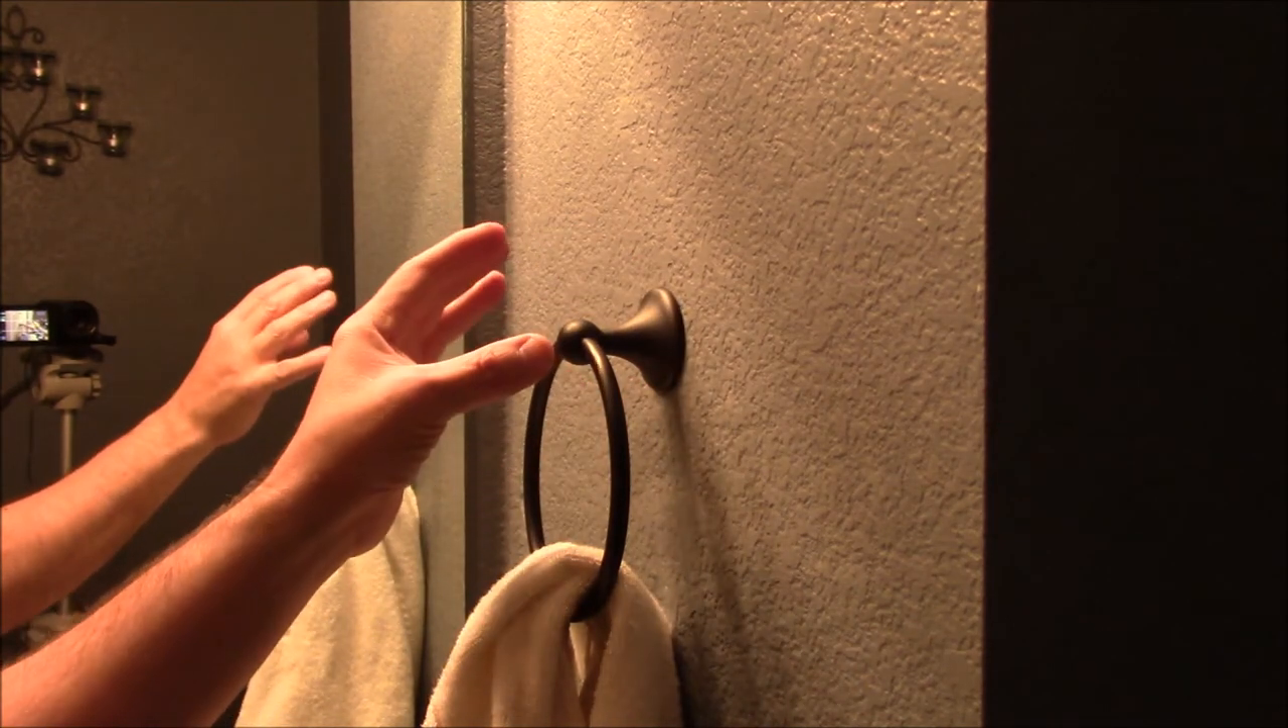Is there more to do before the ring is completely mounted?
No.